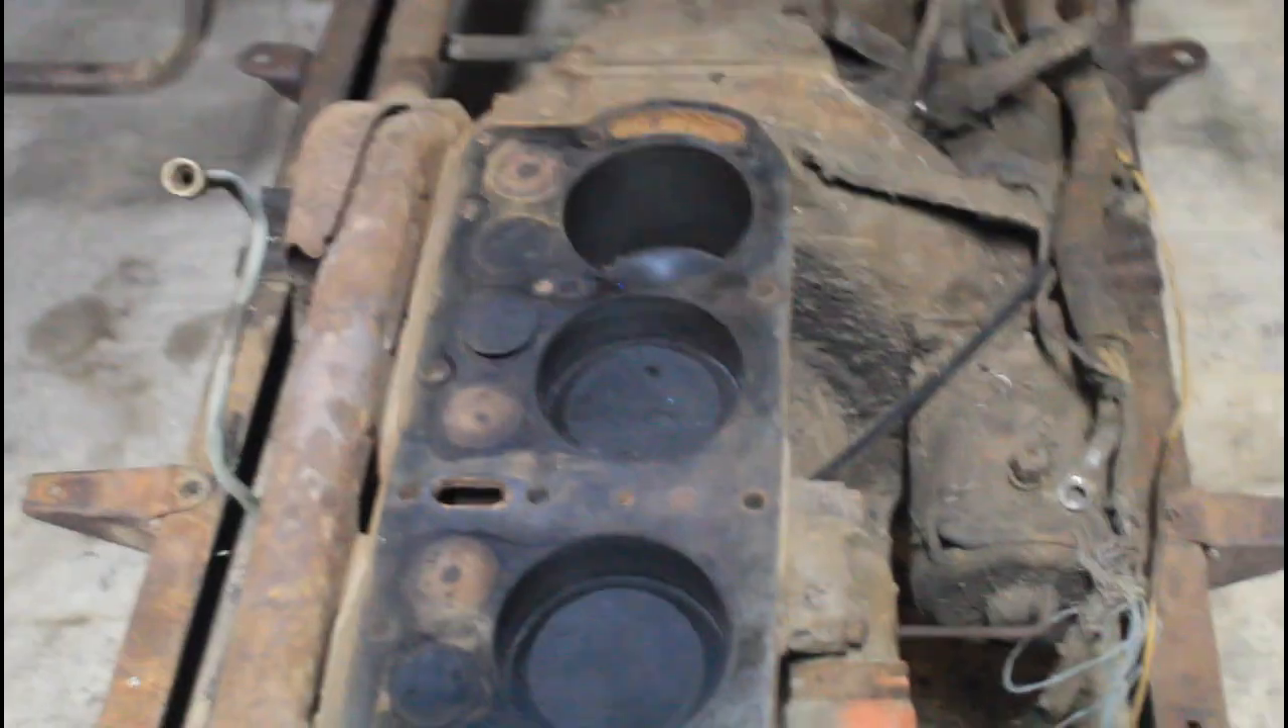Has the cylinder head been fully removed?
Yes.